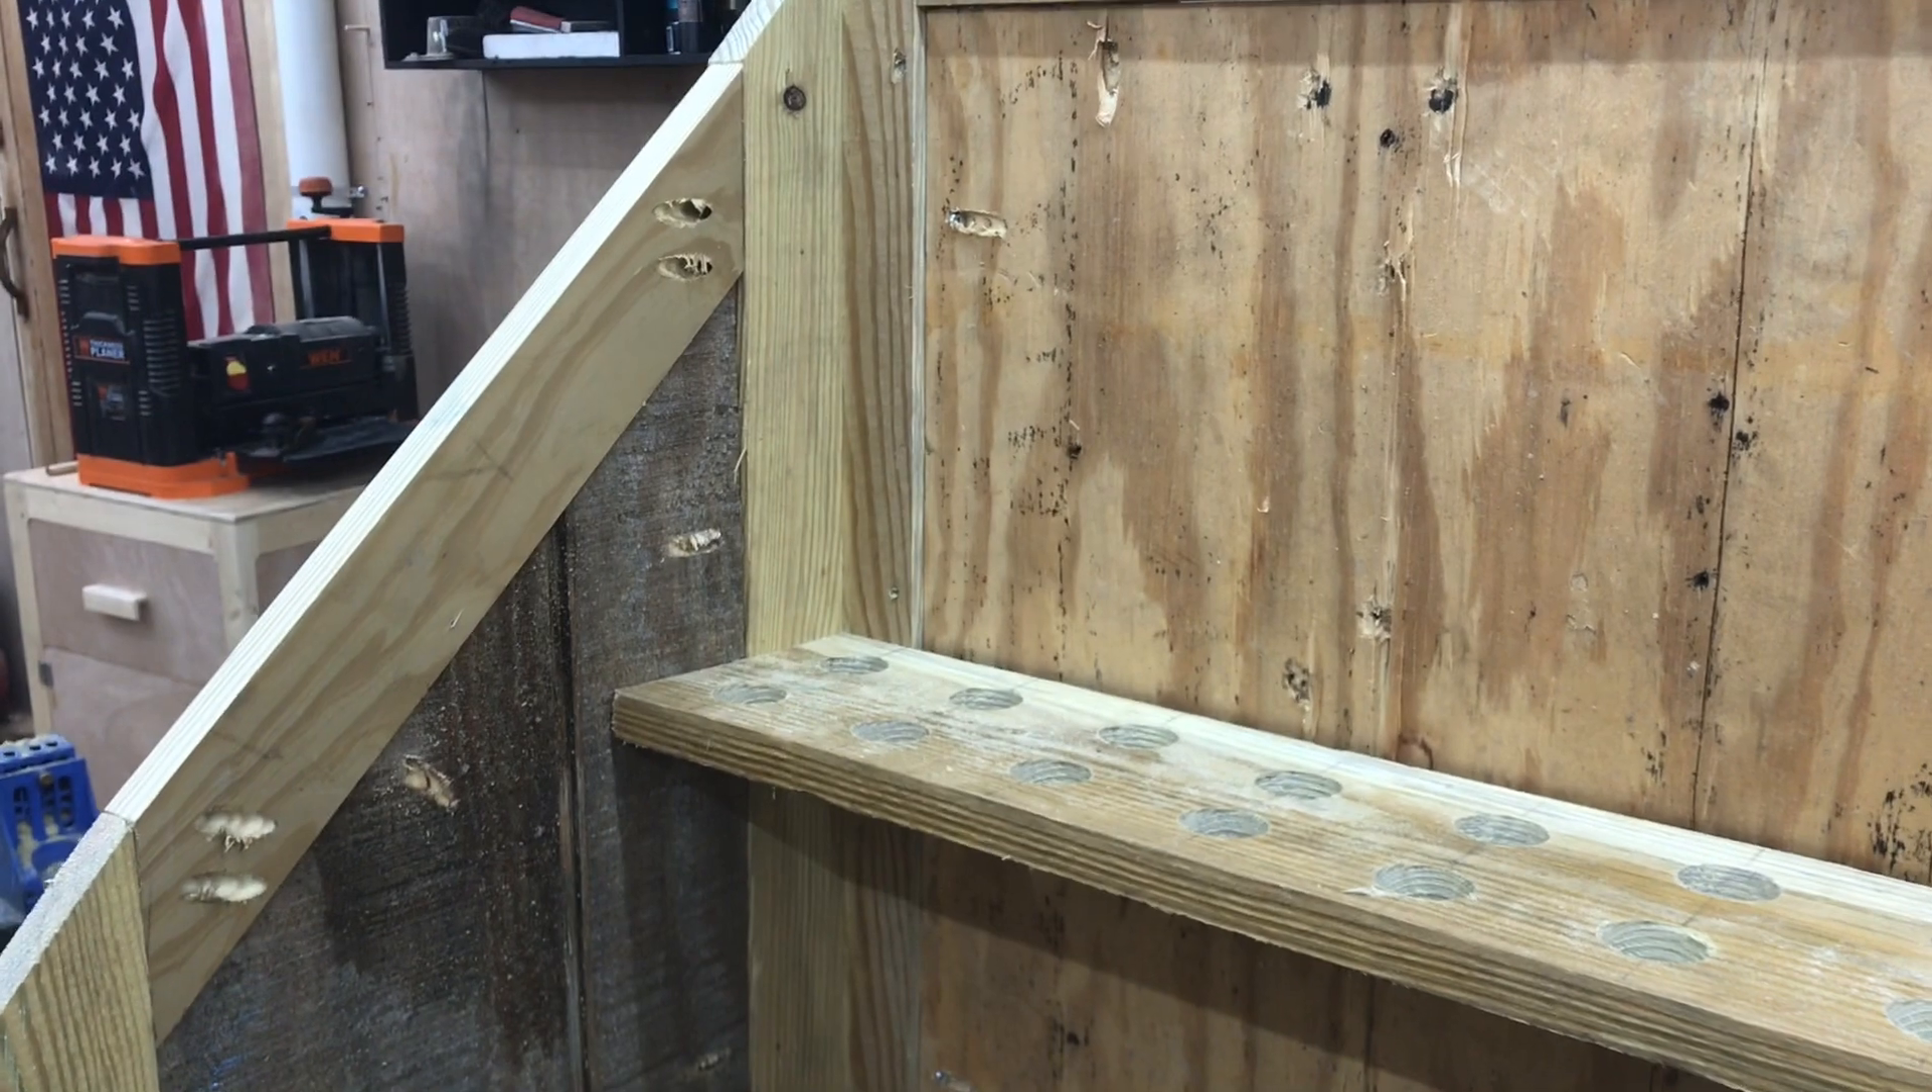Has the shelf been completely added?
Yes.